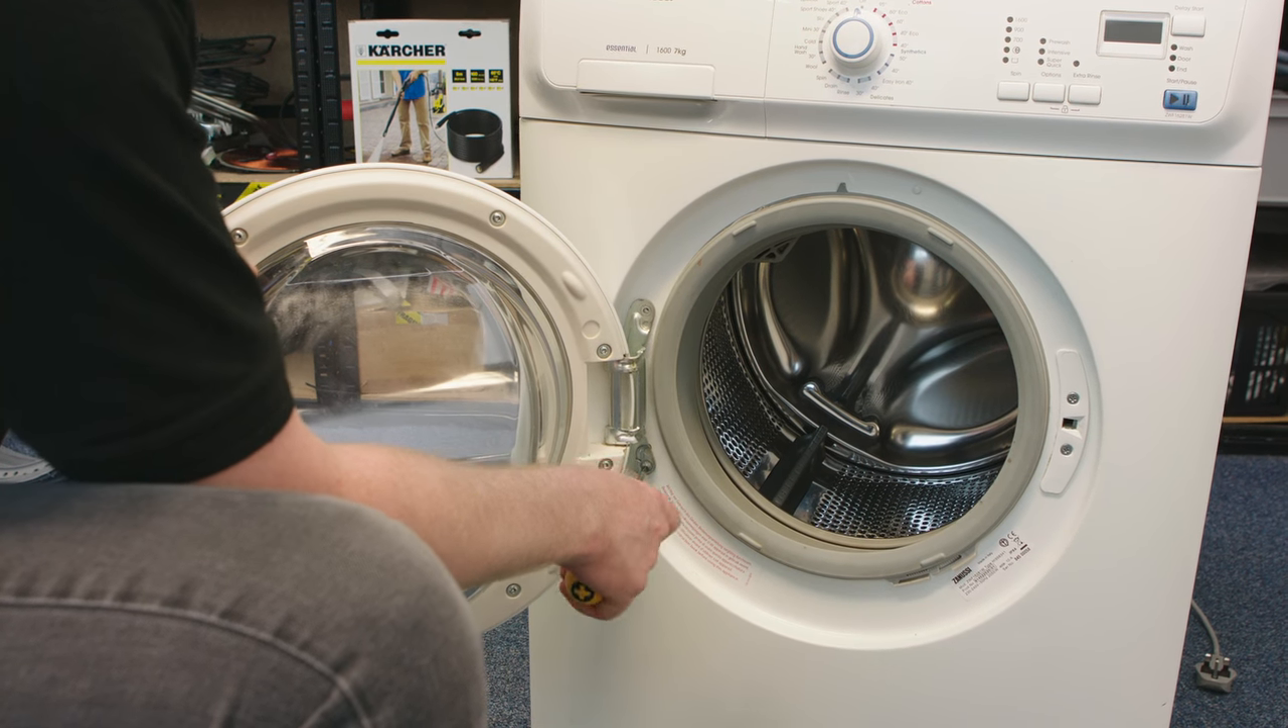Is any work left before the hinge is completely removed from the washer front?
Yes.